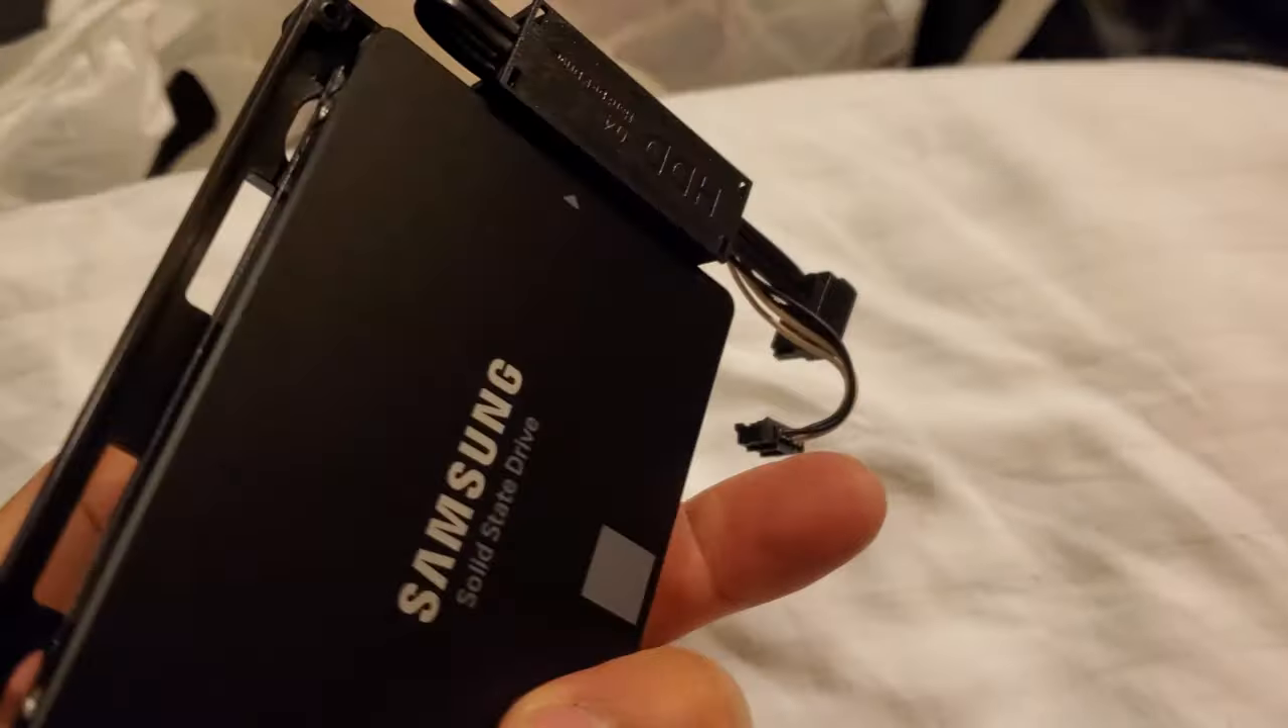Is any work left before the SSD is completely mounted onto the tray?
No.